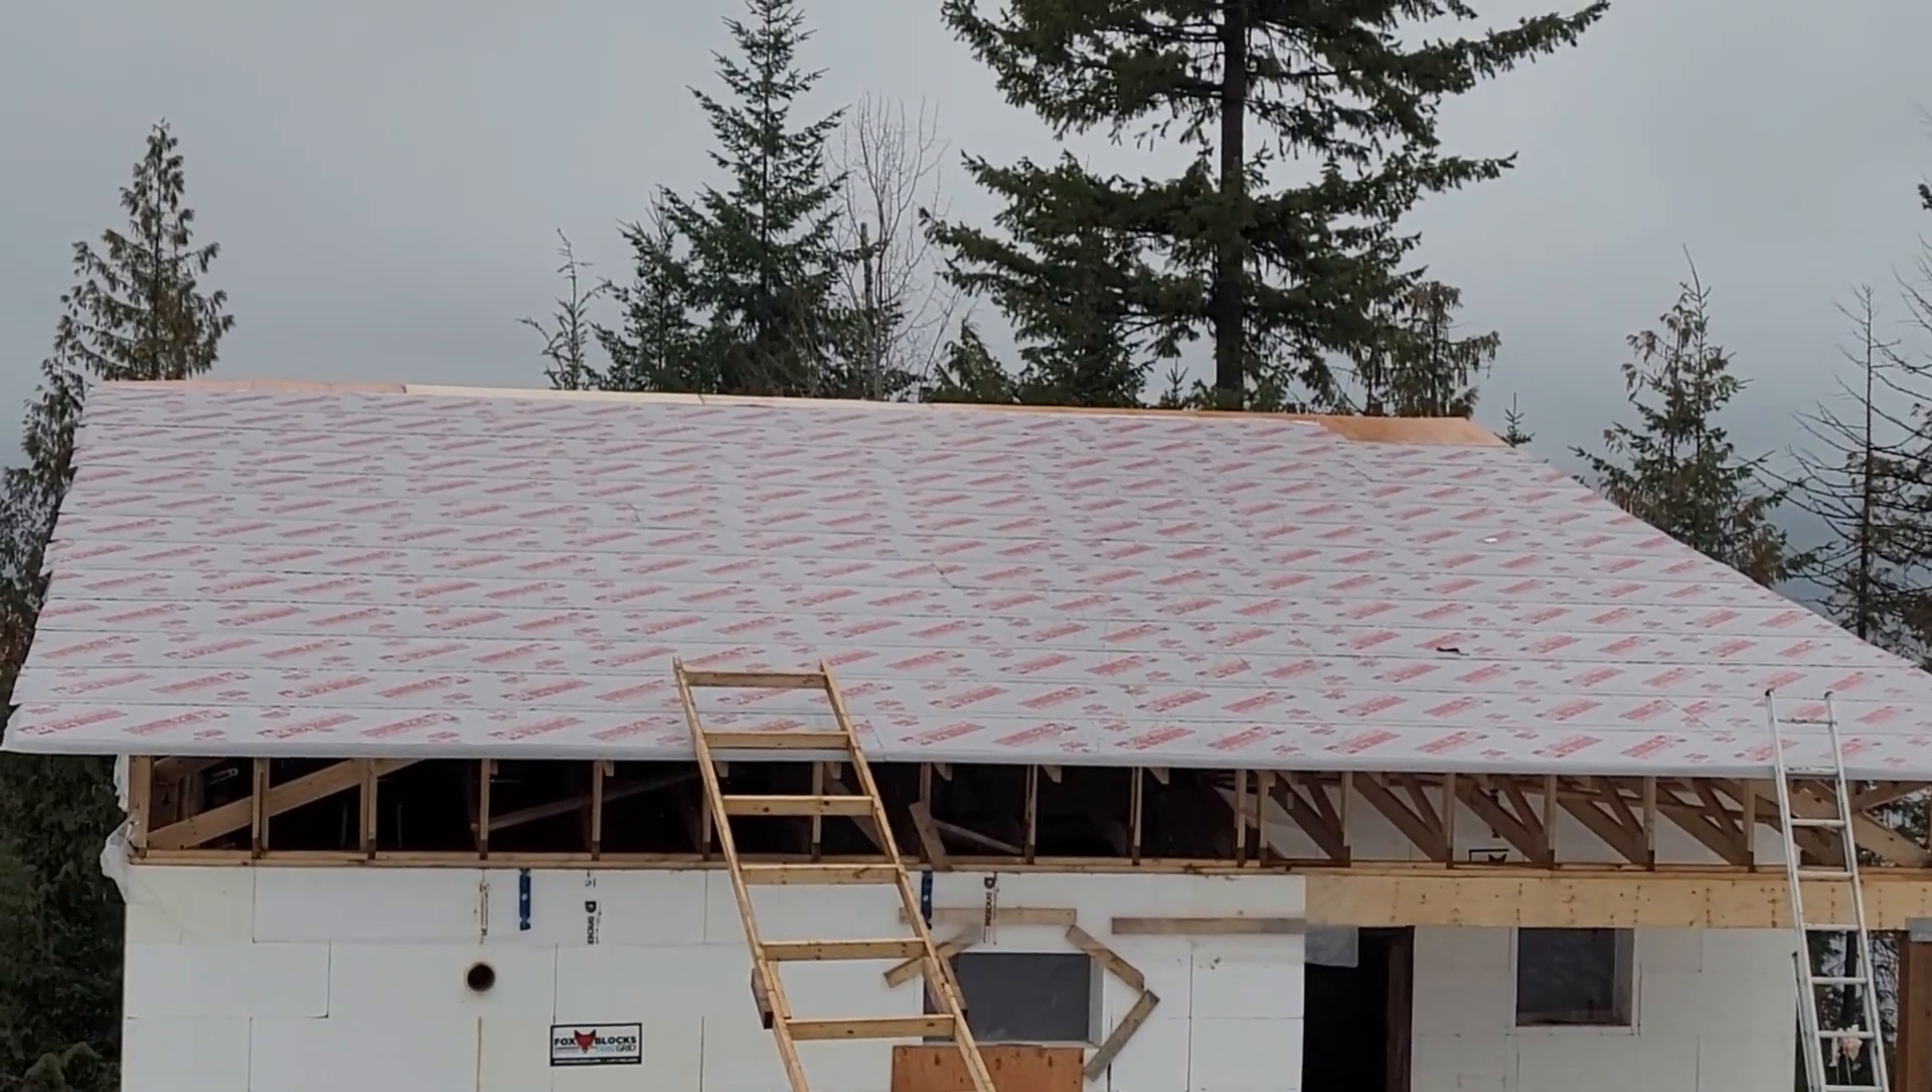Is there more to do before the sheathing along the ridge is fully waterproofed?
Yes.